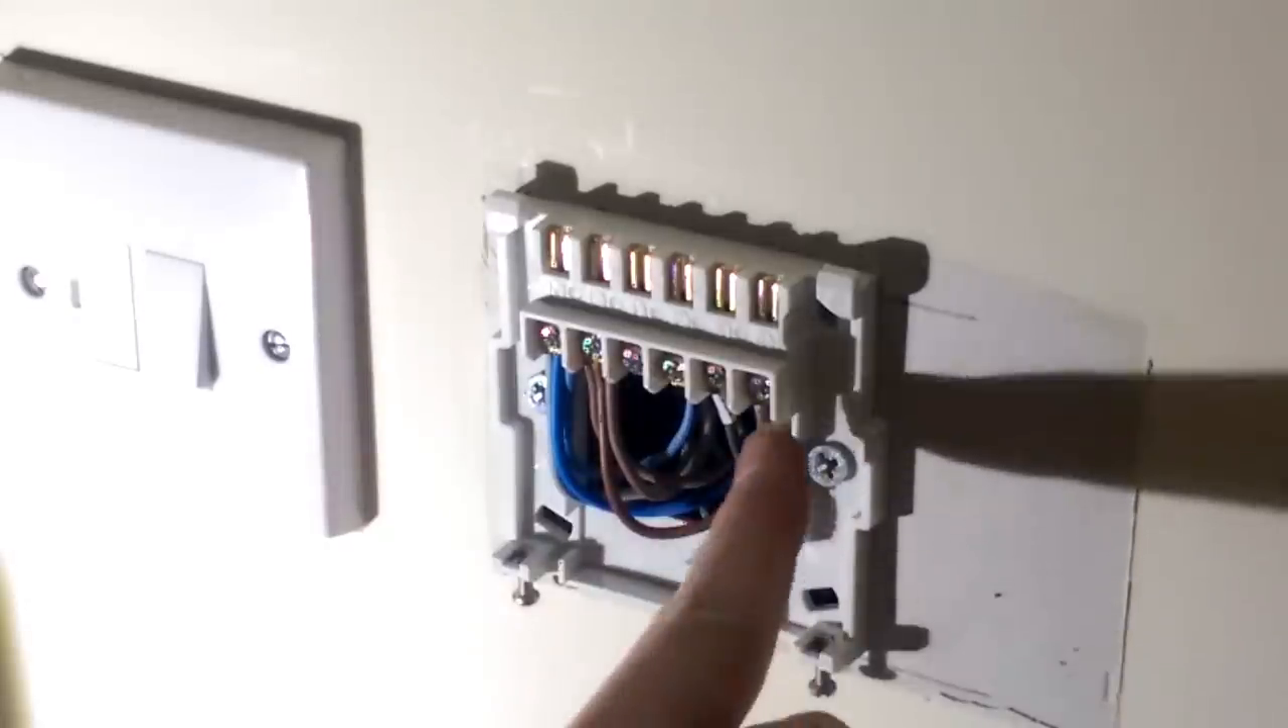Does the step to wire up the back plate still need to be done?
No.